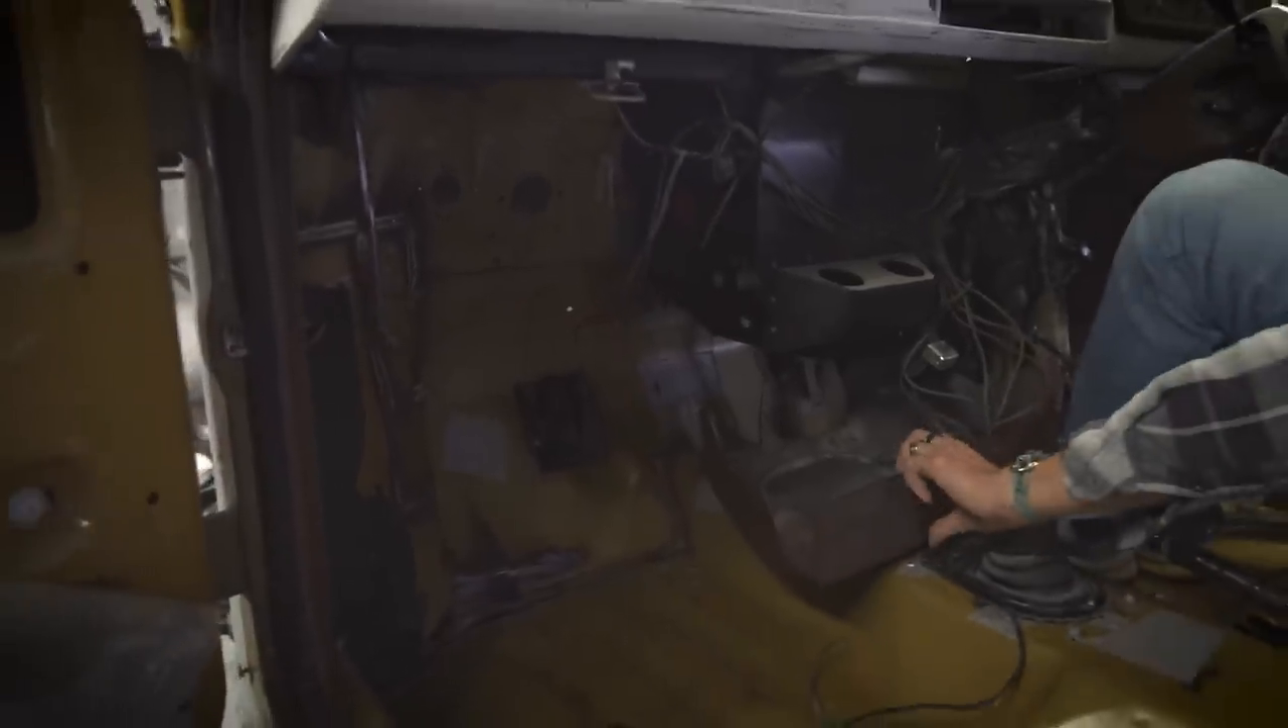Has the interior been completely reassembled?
No.